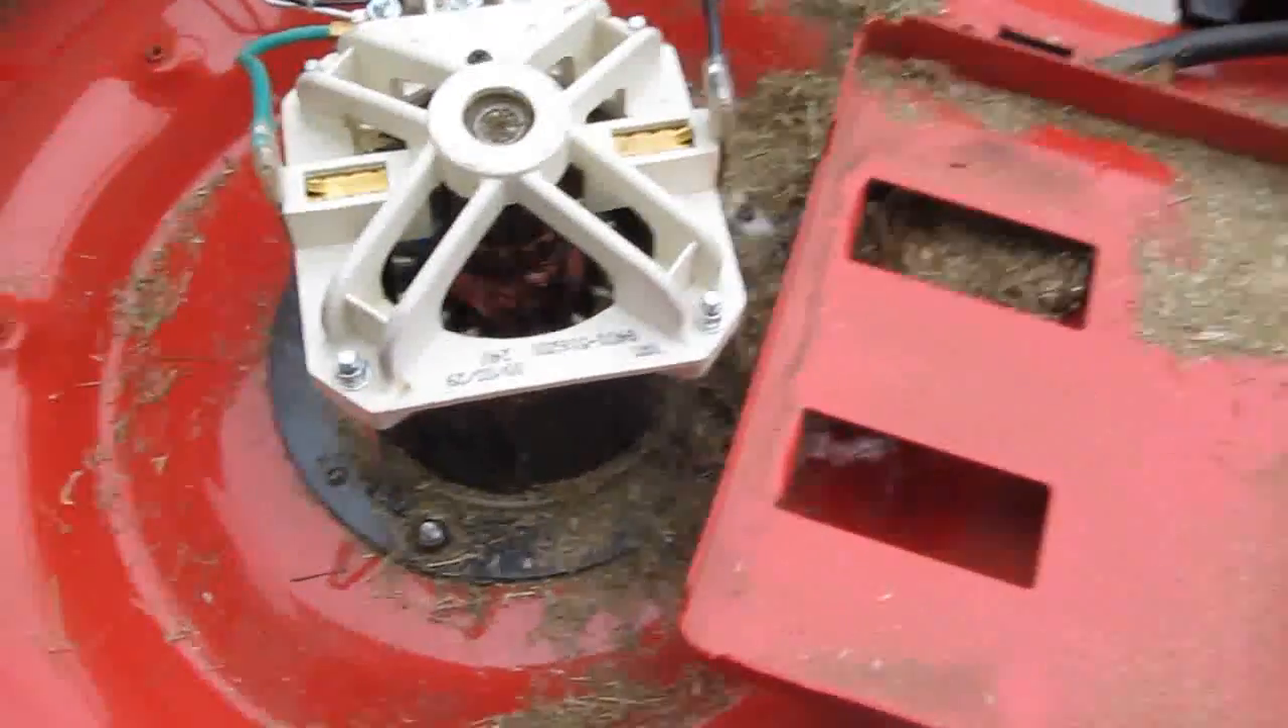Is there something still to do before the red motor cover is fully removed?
No.